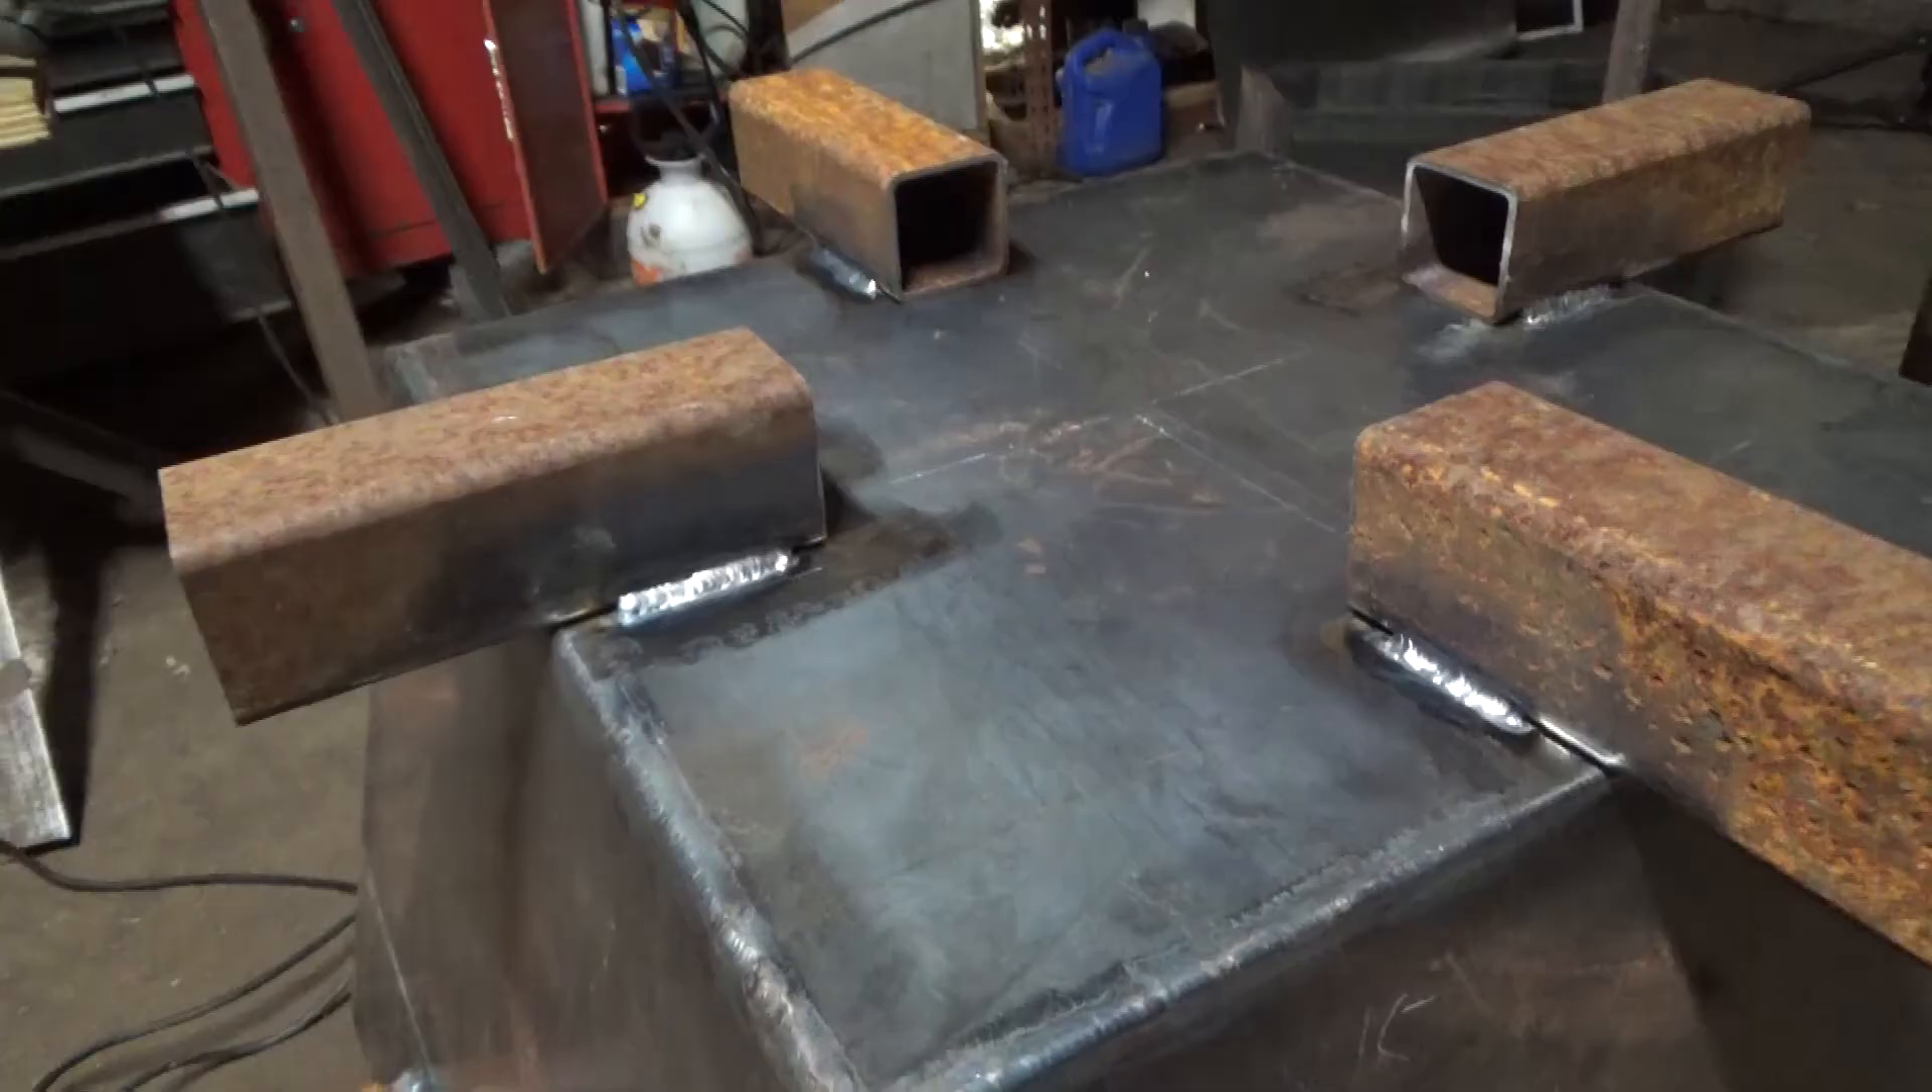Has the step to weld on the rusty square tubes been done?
Yes.